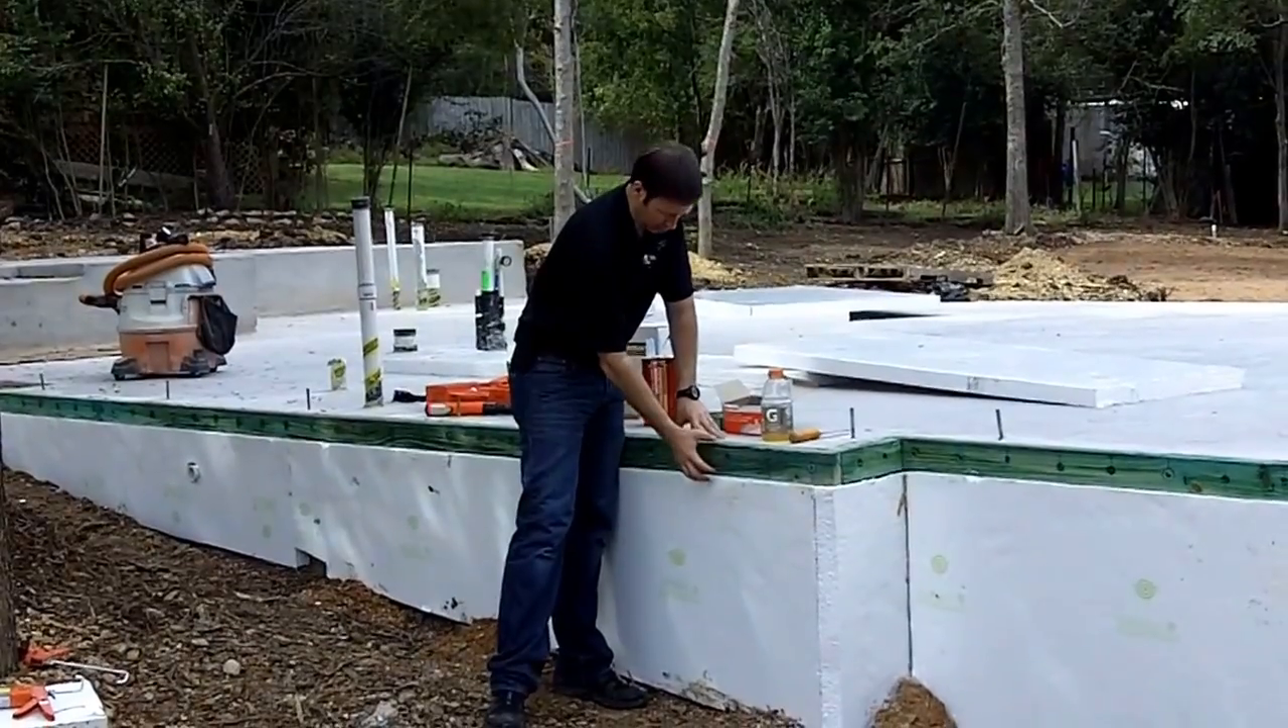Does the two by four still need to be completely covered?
Yes.